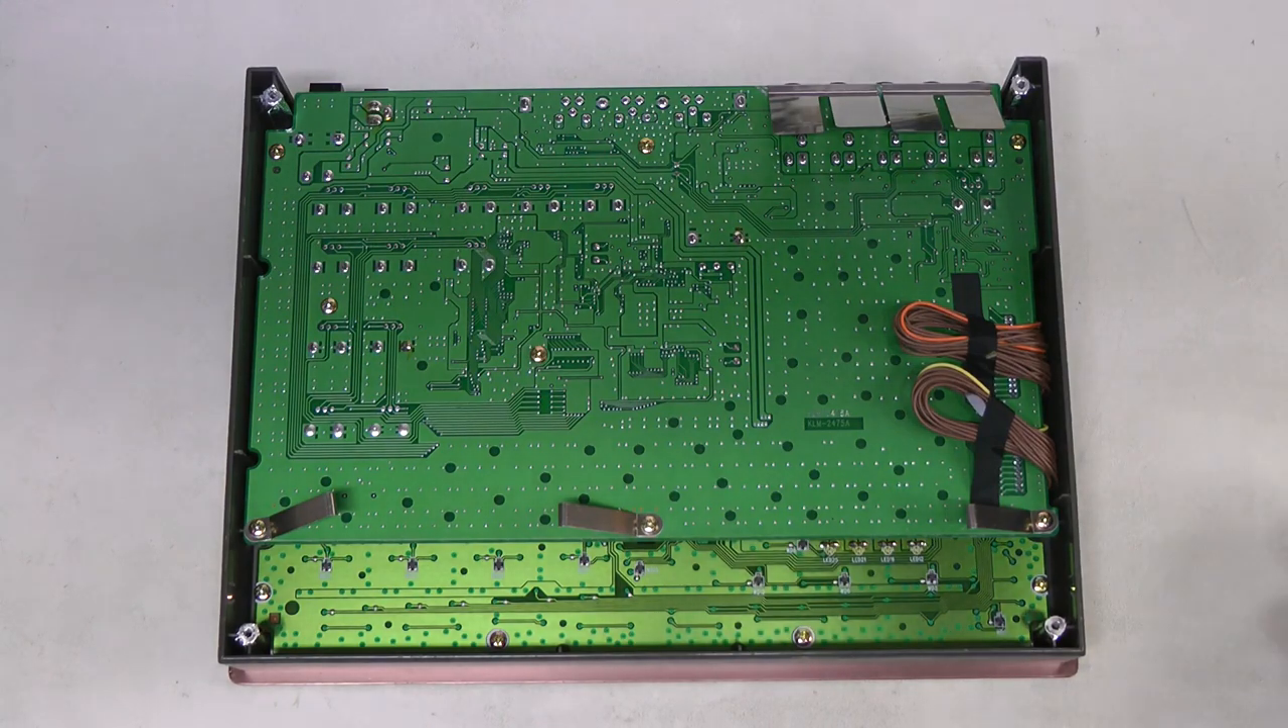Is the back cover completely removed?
Yes.